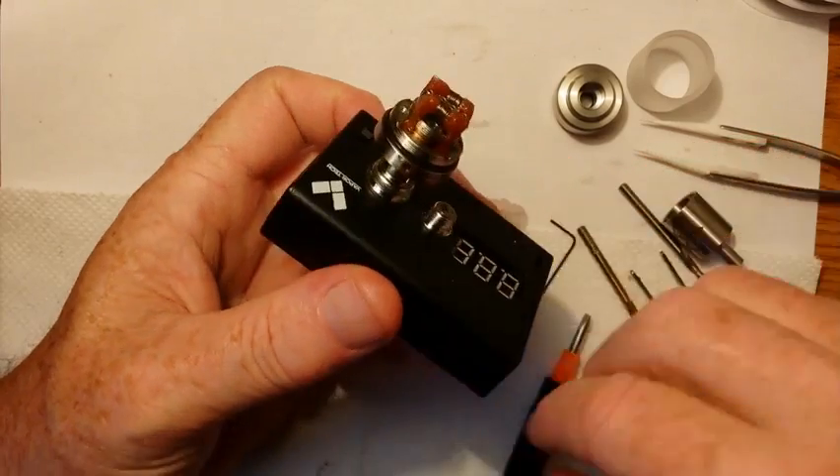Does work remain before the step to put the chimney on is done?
Yes.